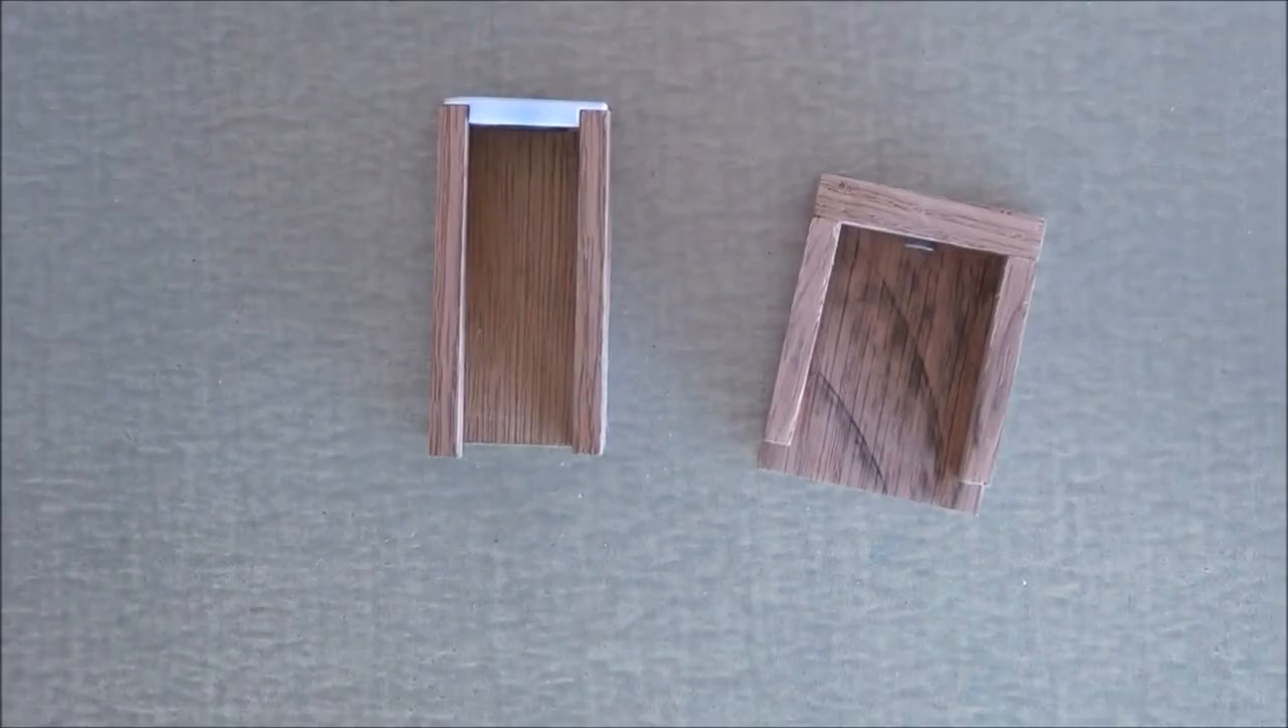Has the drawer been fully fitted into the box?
No.